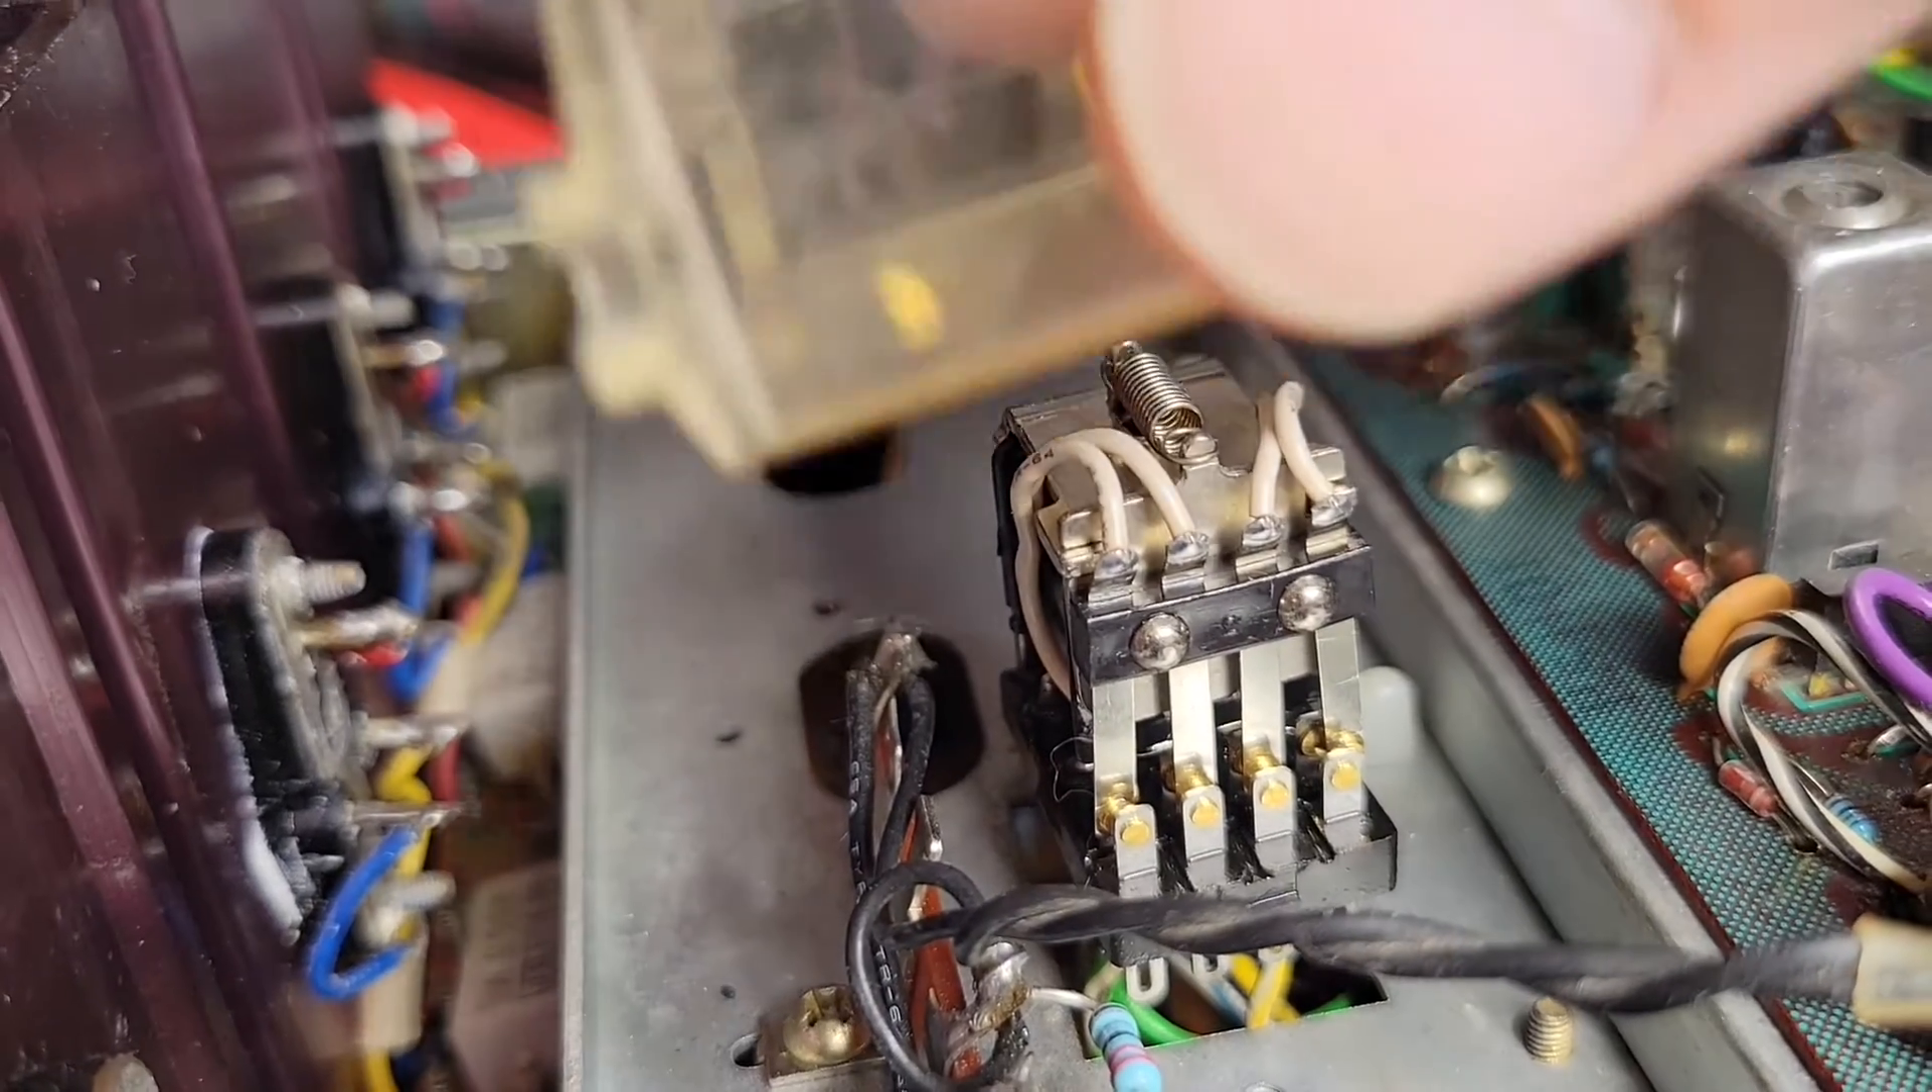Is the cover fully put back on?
No.